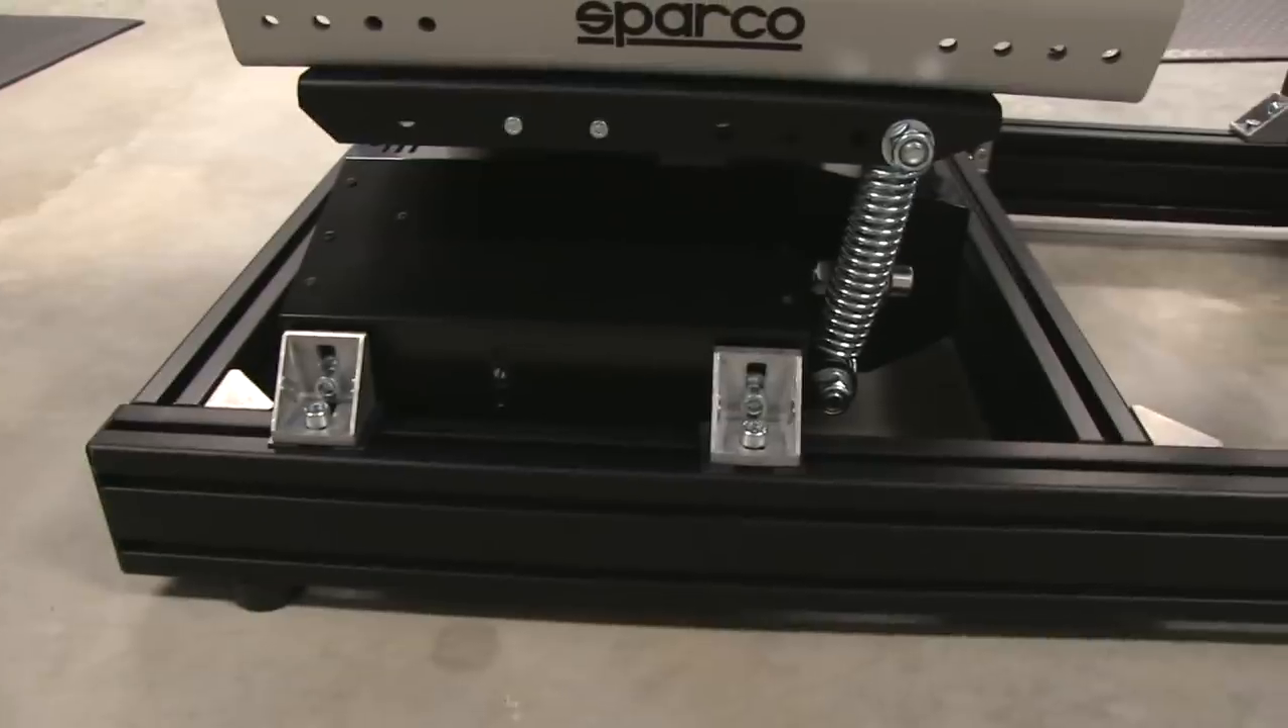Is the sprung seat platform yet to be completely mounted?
No.